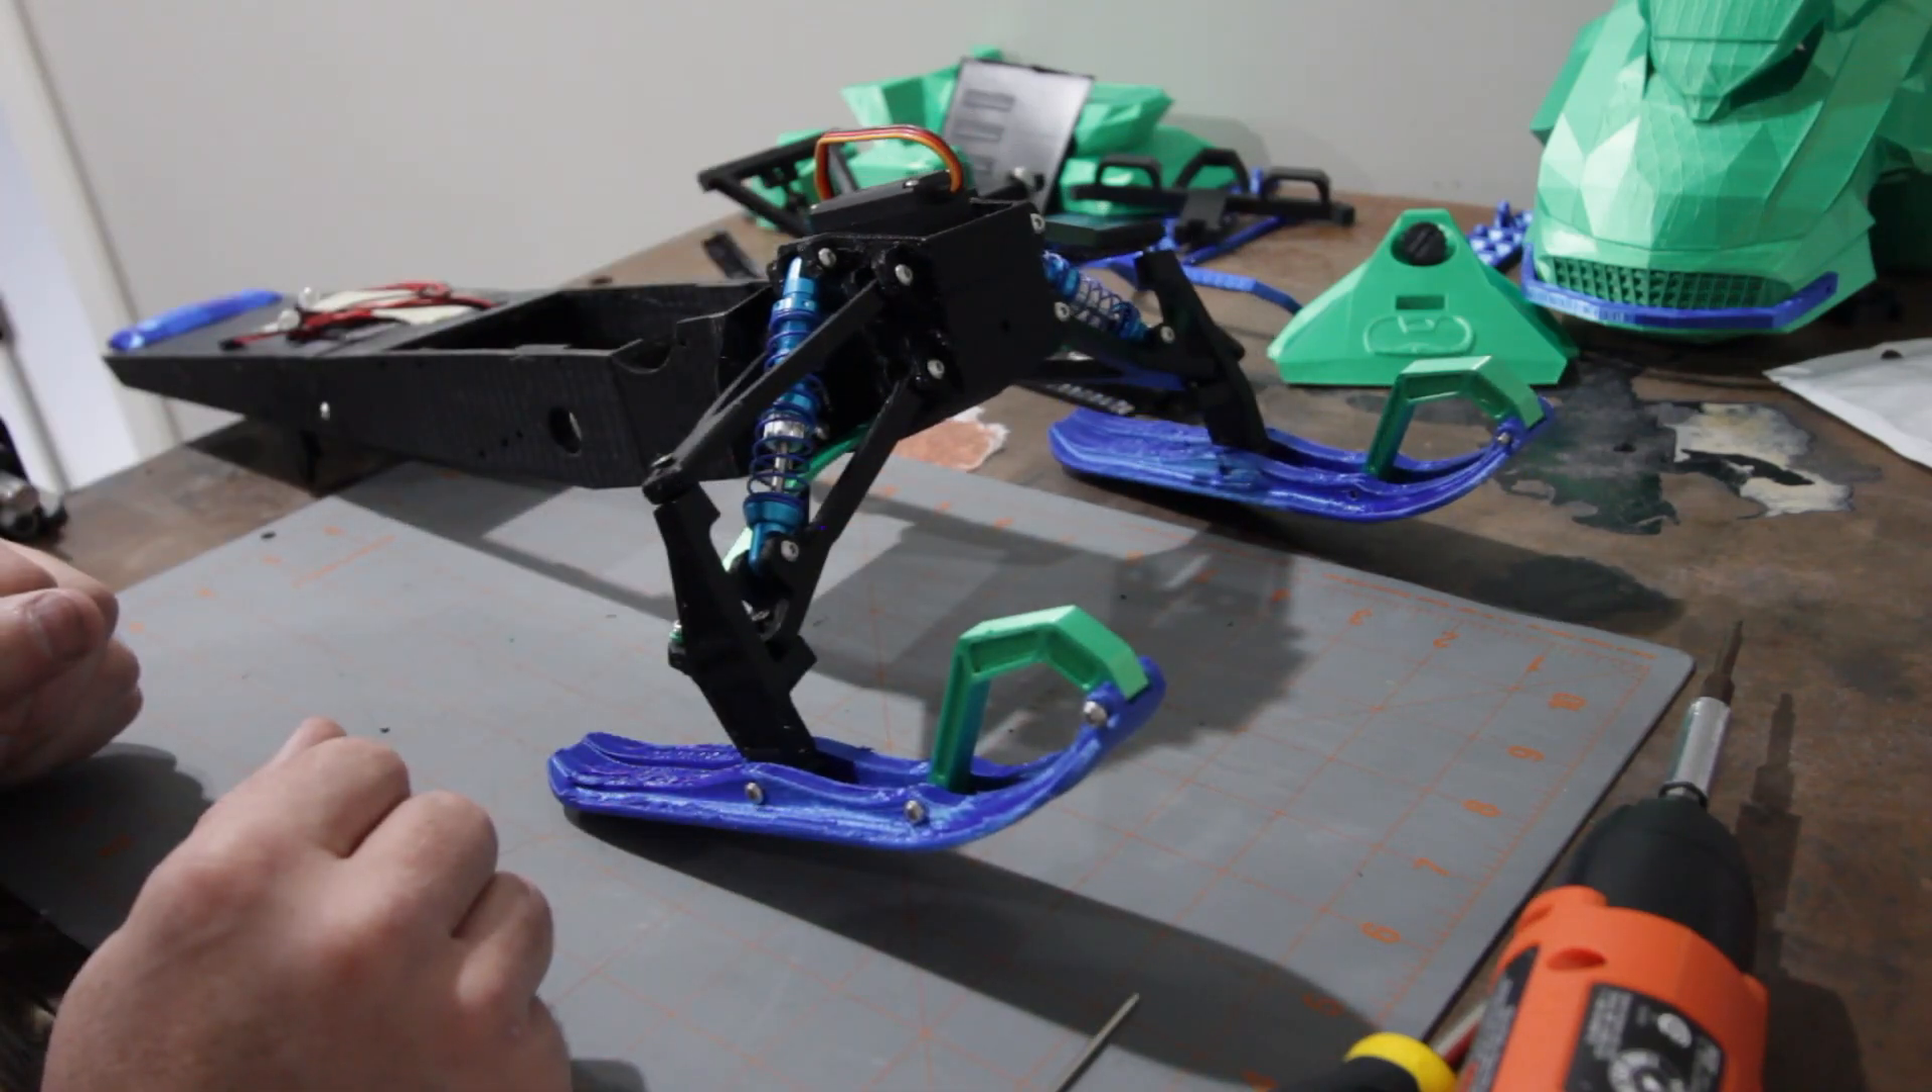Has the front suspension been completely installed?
Yes.